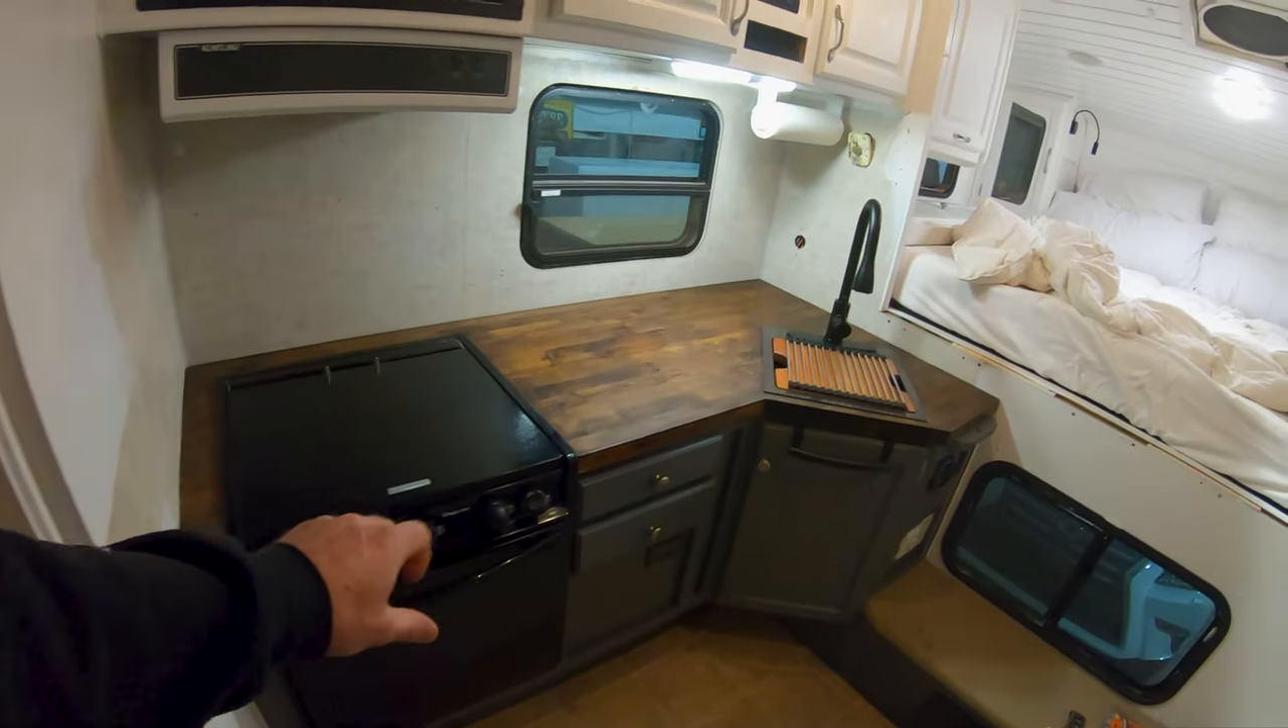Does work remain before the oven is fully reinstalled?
No.